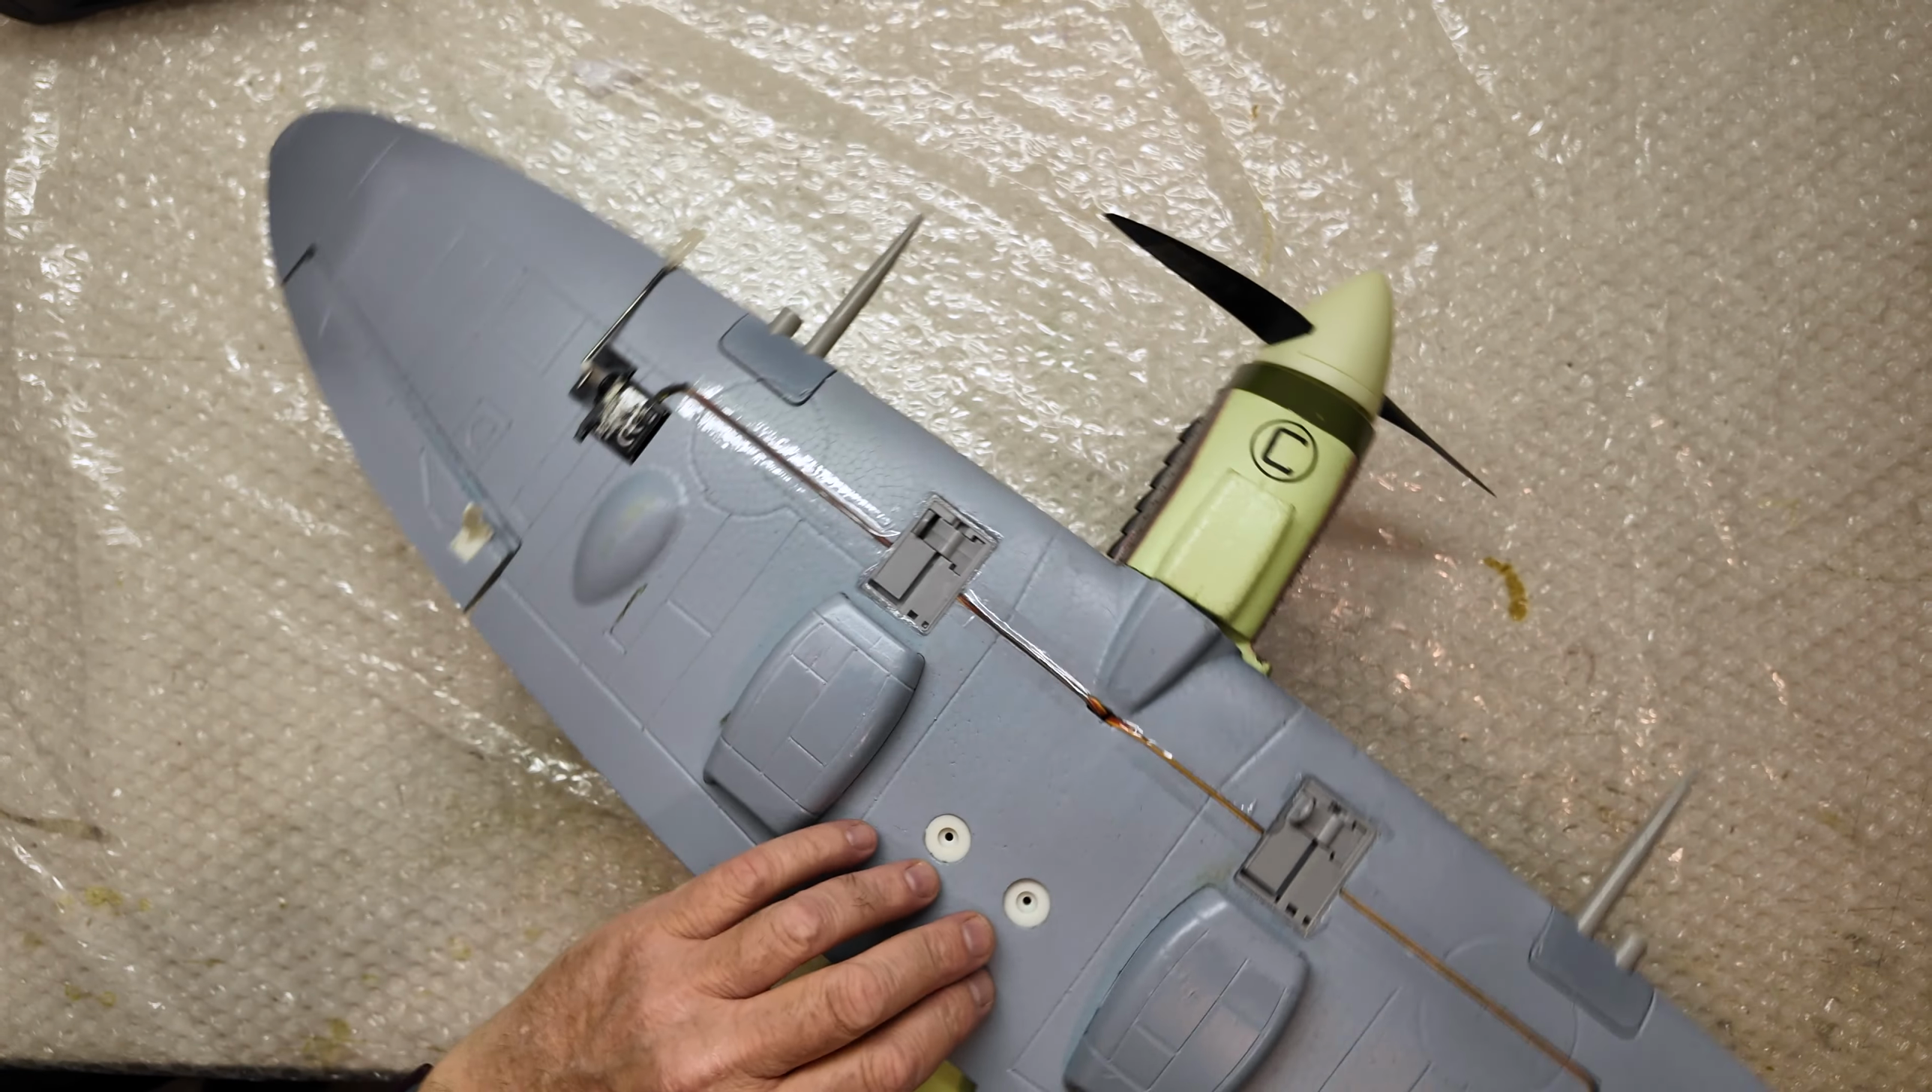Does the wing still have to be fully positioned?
No.